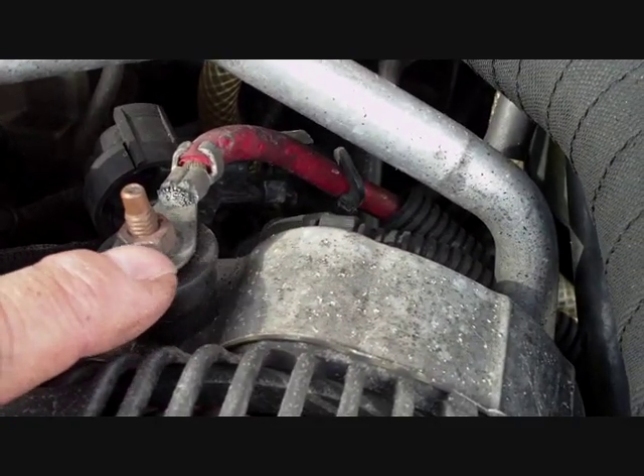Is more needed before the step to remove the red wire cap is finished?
No.